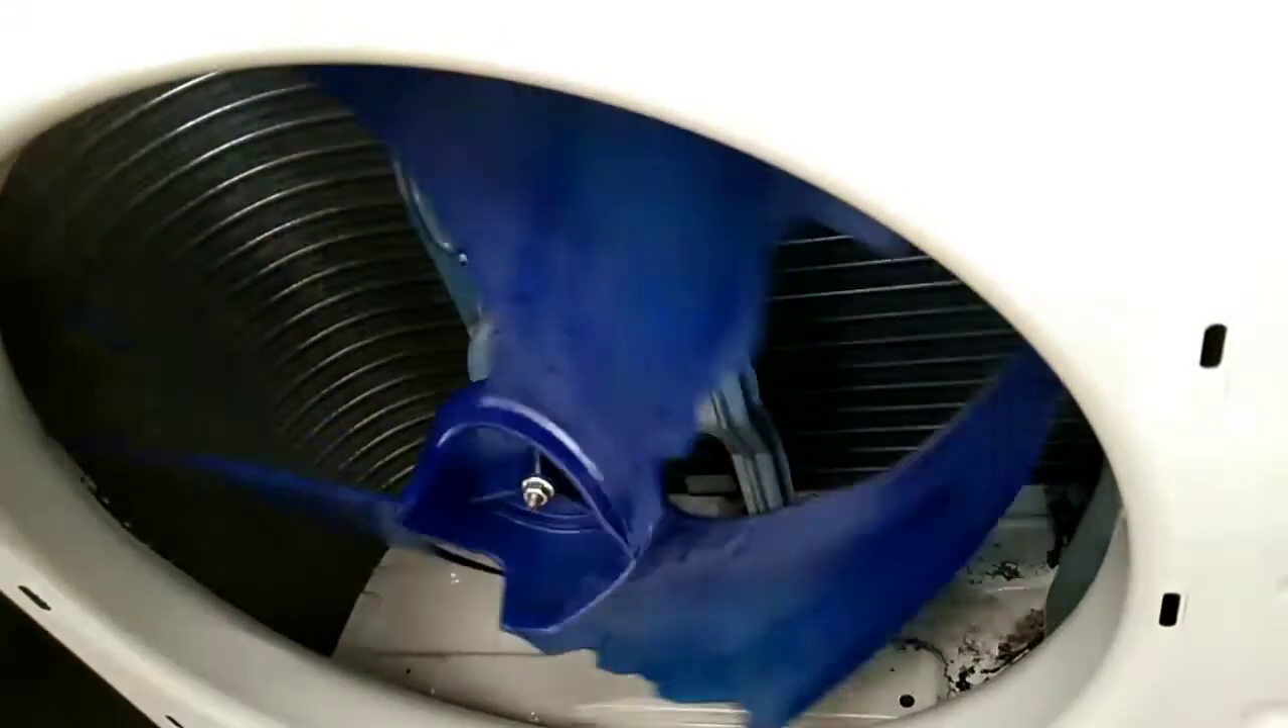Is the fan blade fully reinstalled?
Yes.